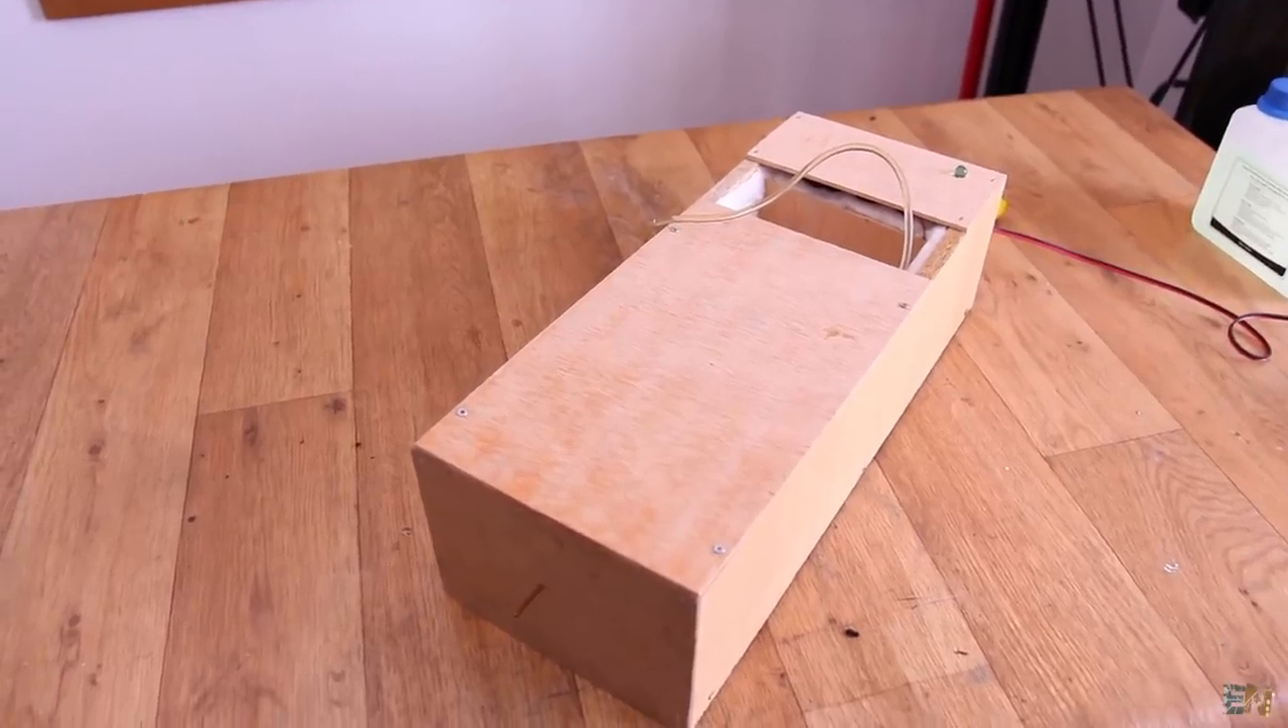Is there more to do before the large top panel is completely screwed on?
No.